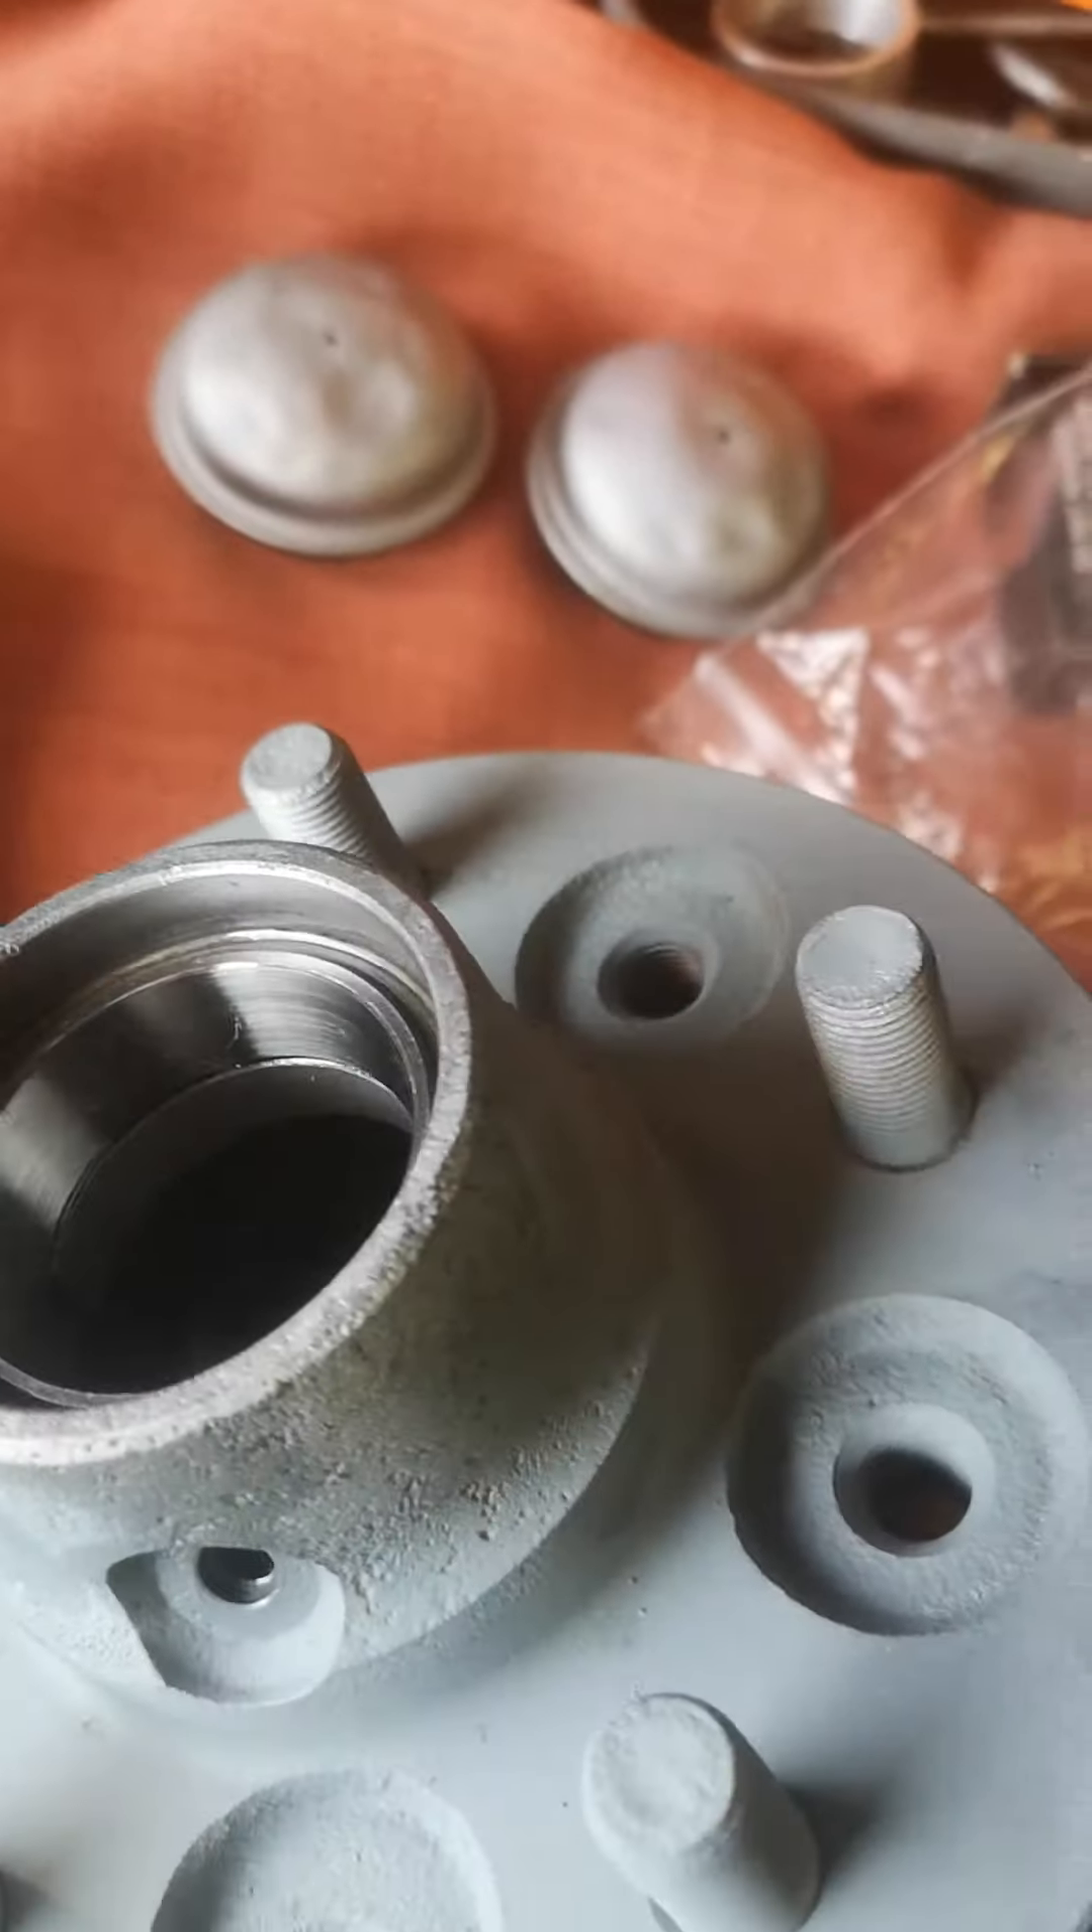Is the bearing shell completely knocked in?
Yes.